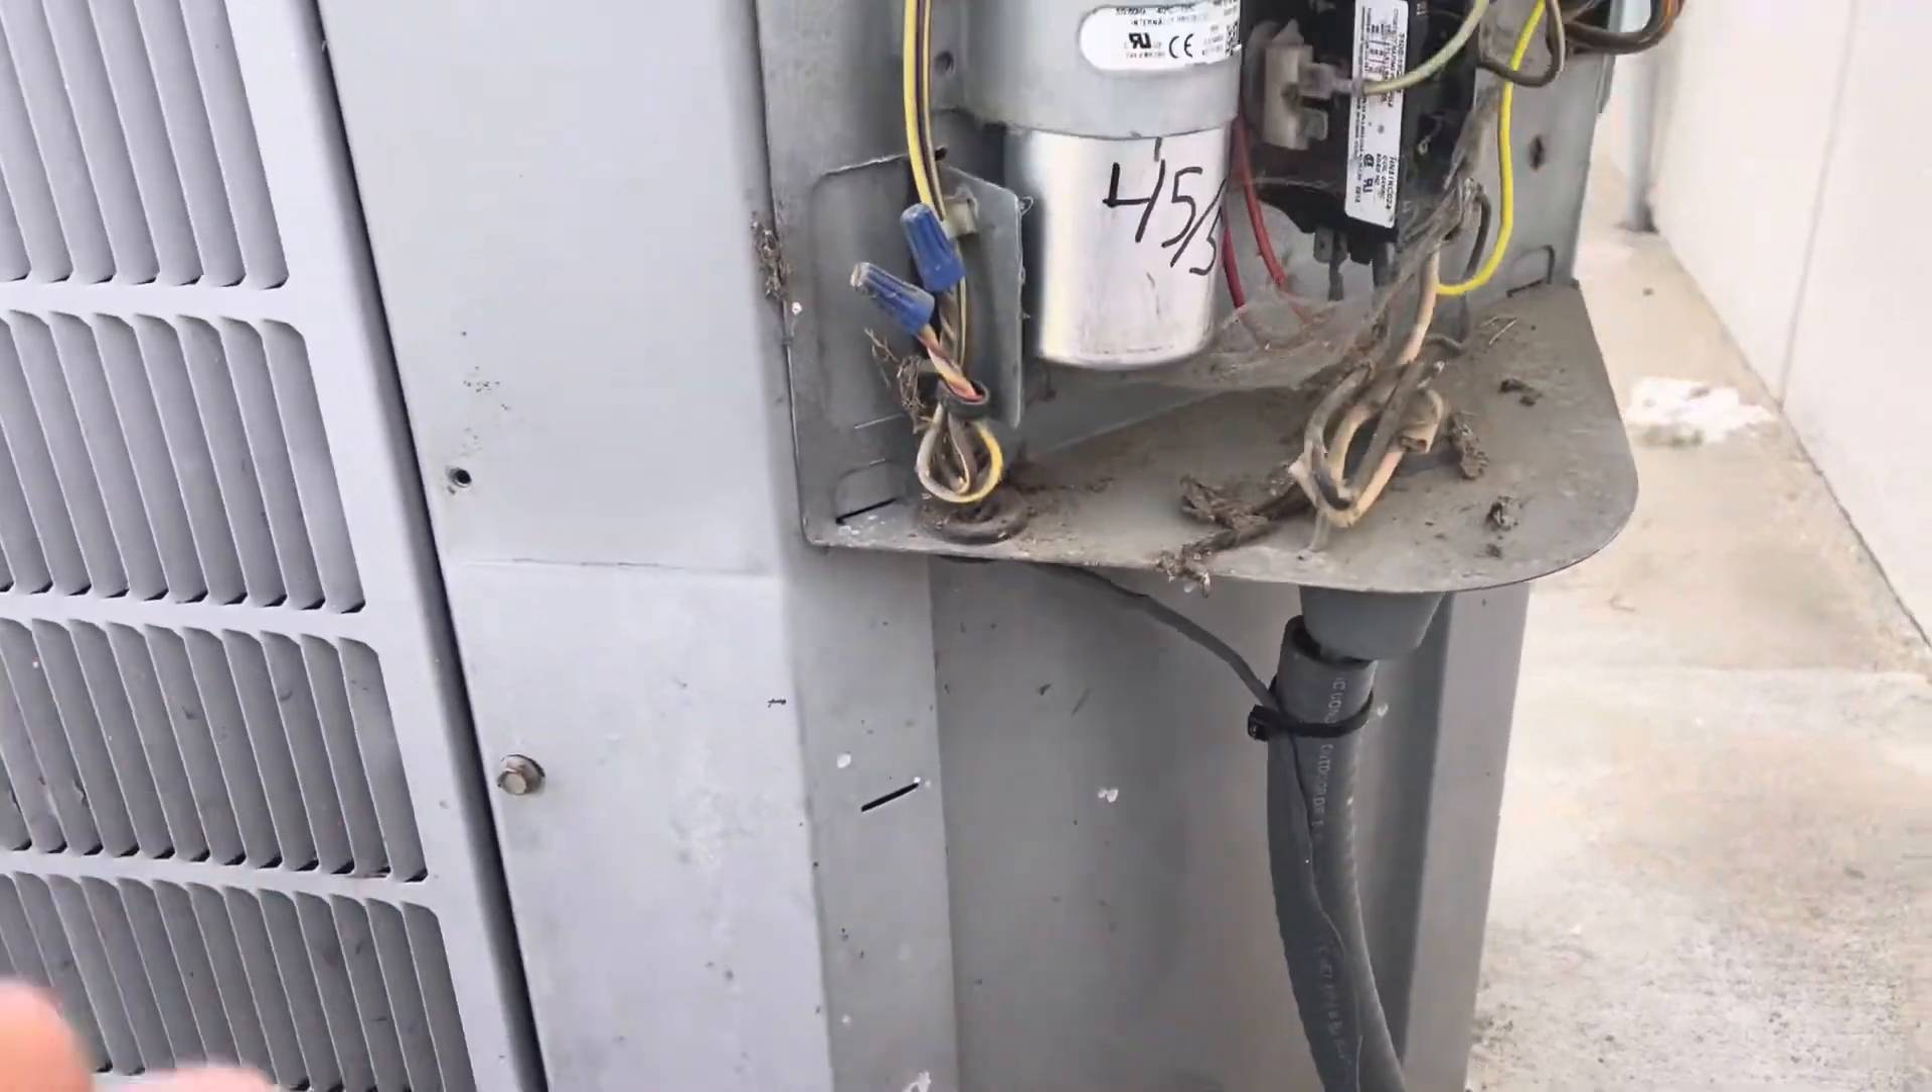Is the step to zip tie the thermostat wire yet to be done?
No.